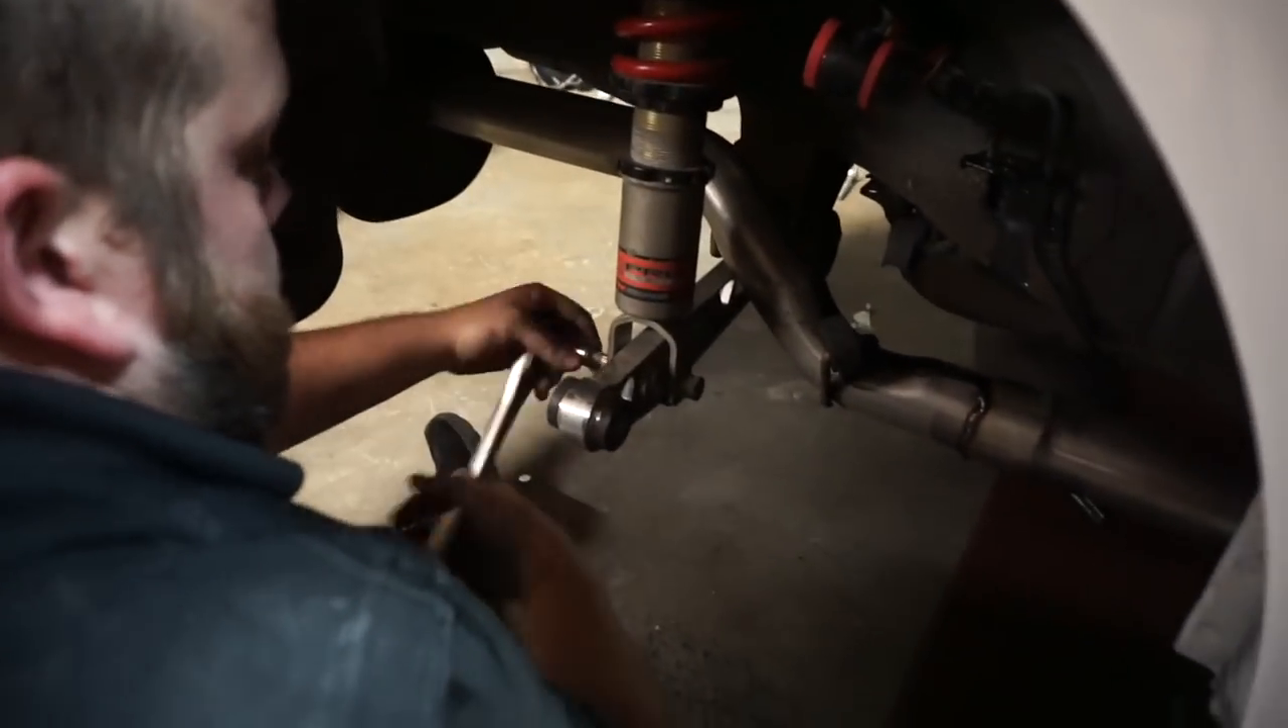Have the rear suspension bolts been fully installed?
No.